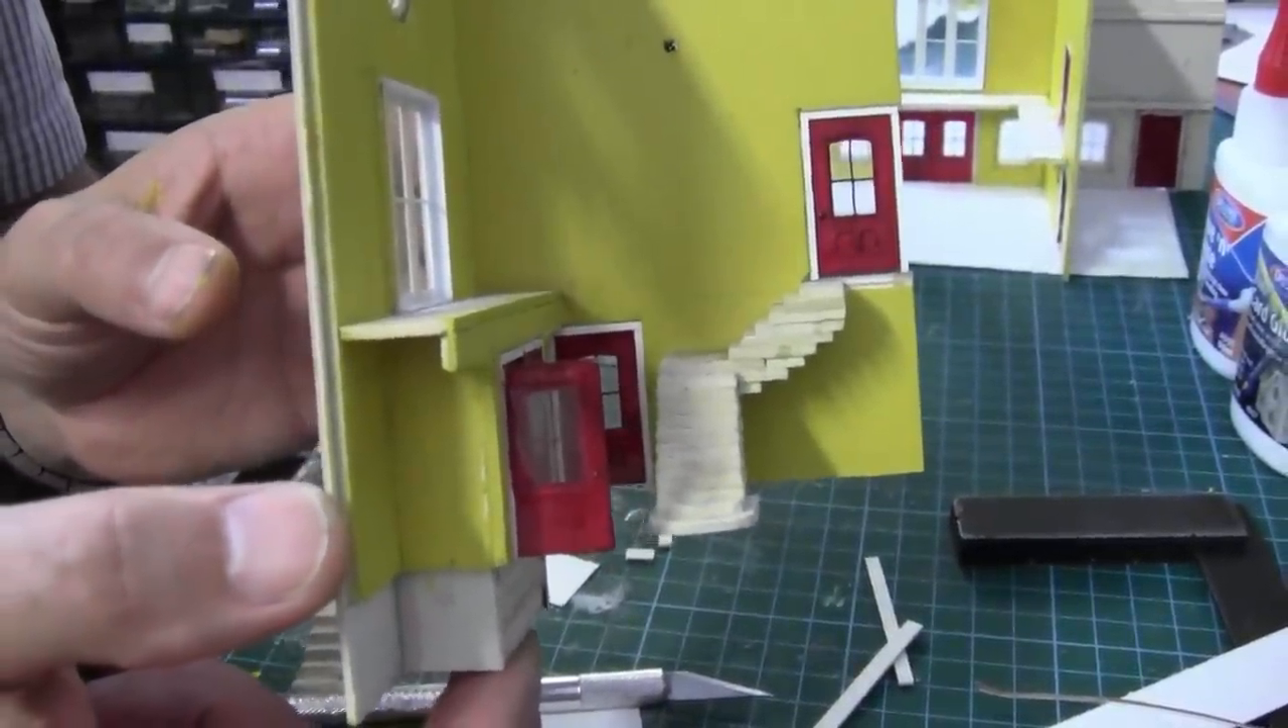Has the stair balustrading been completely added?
No.